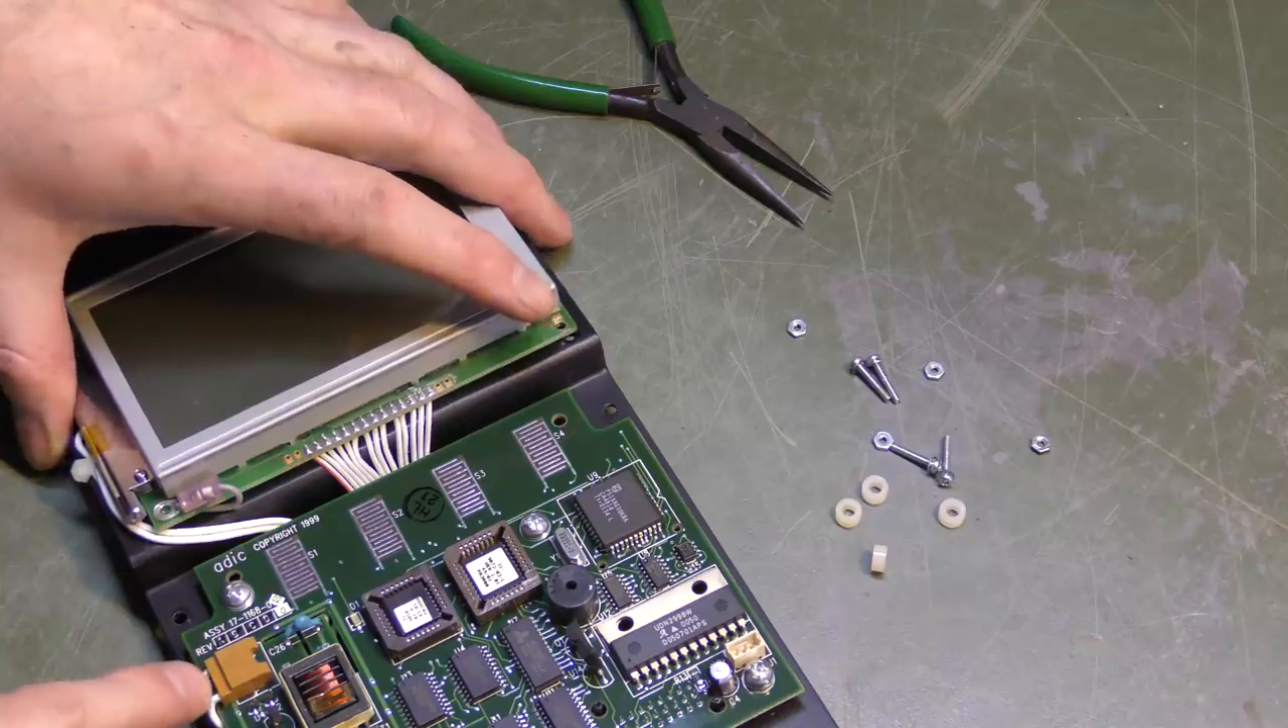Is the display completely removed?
No.